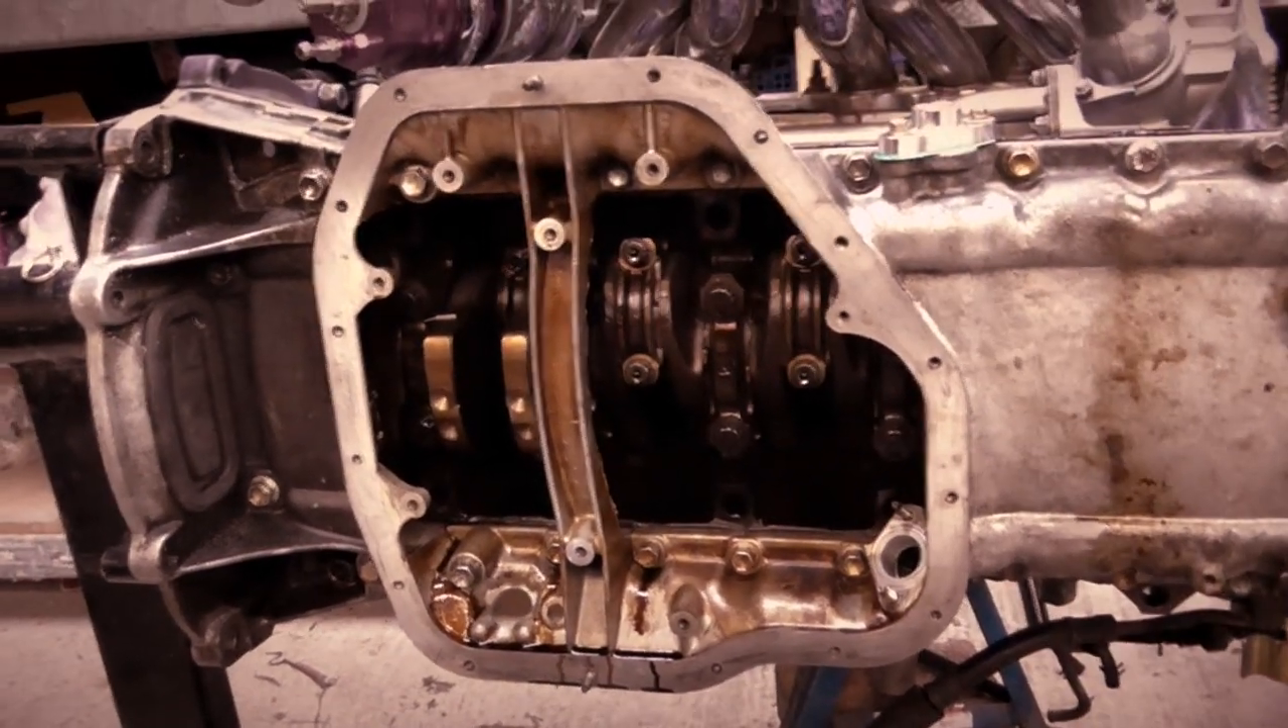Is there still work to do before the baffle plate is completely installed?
Yes.